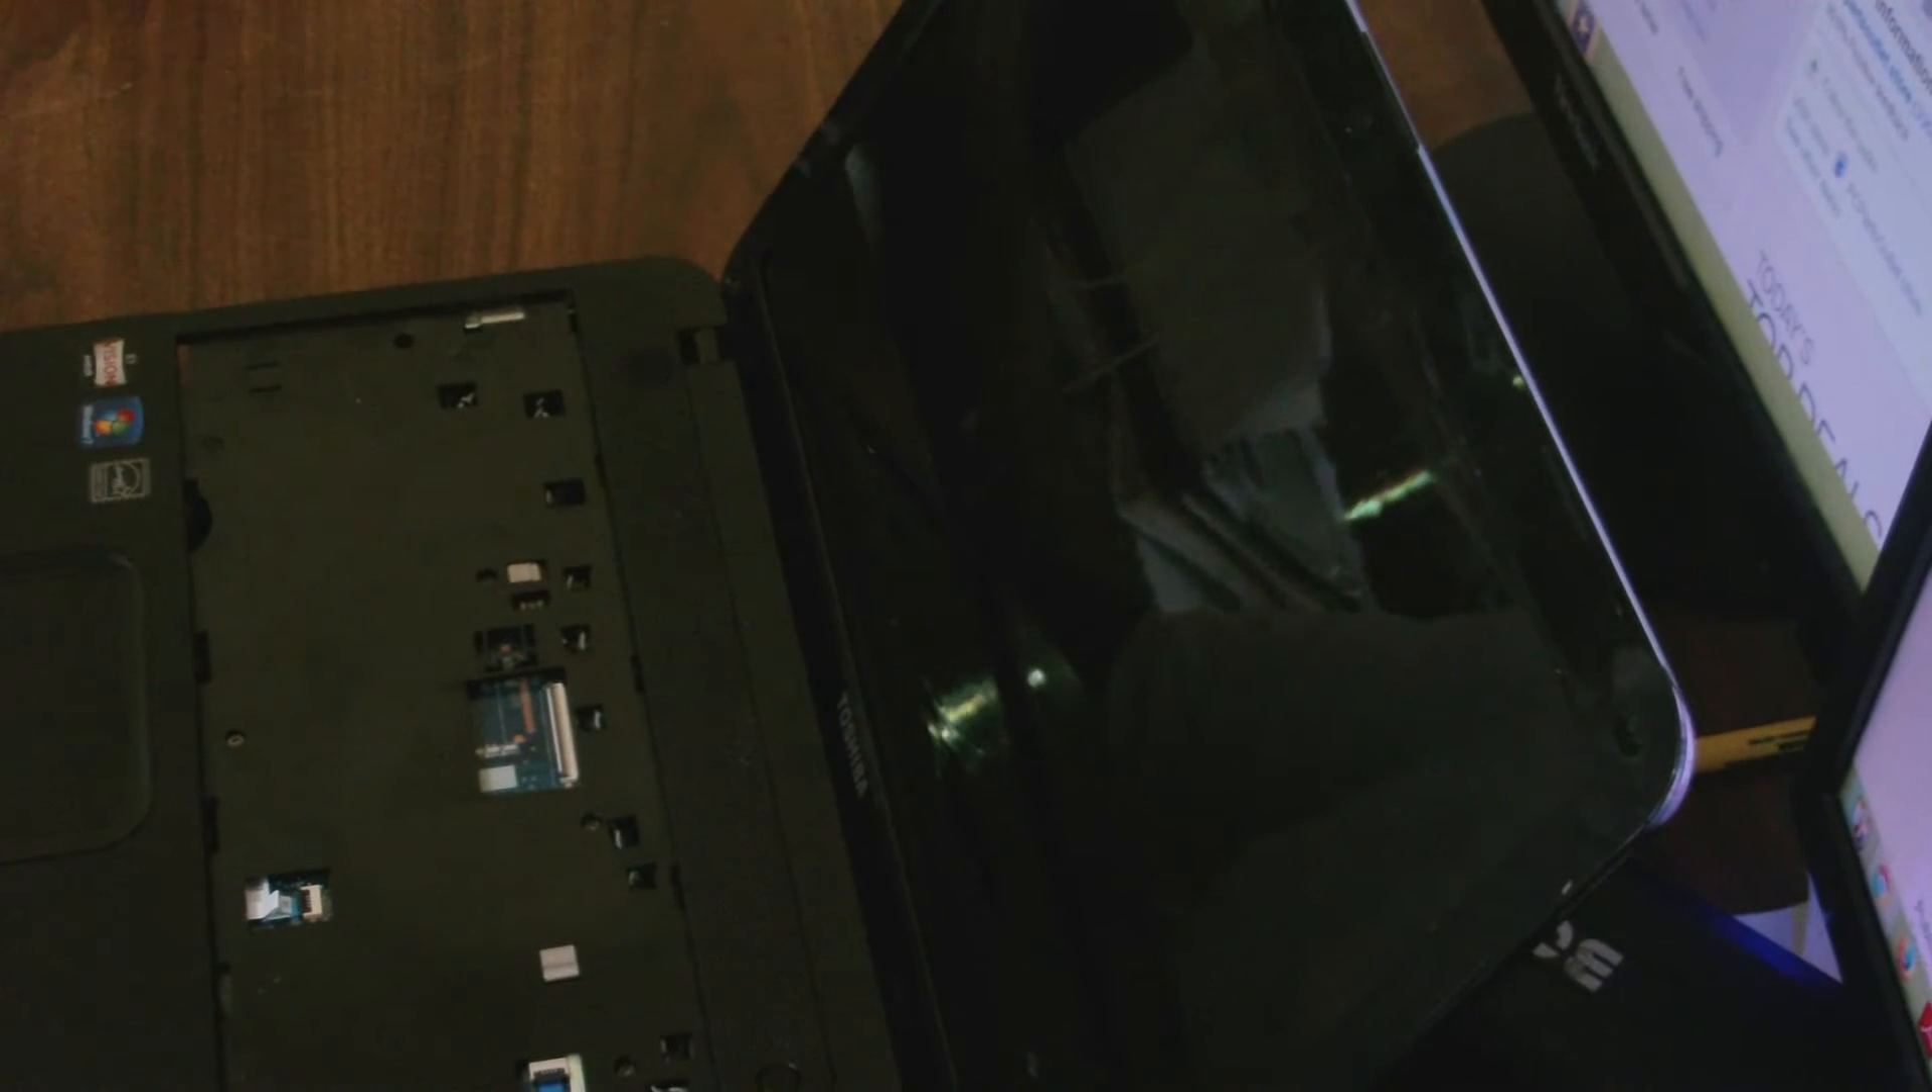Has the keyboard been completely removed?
Yes.